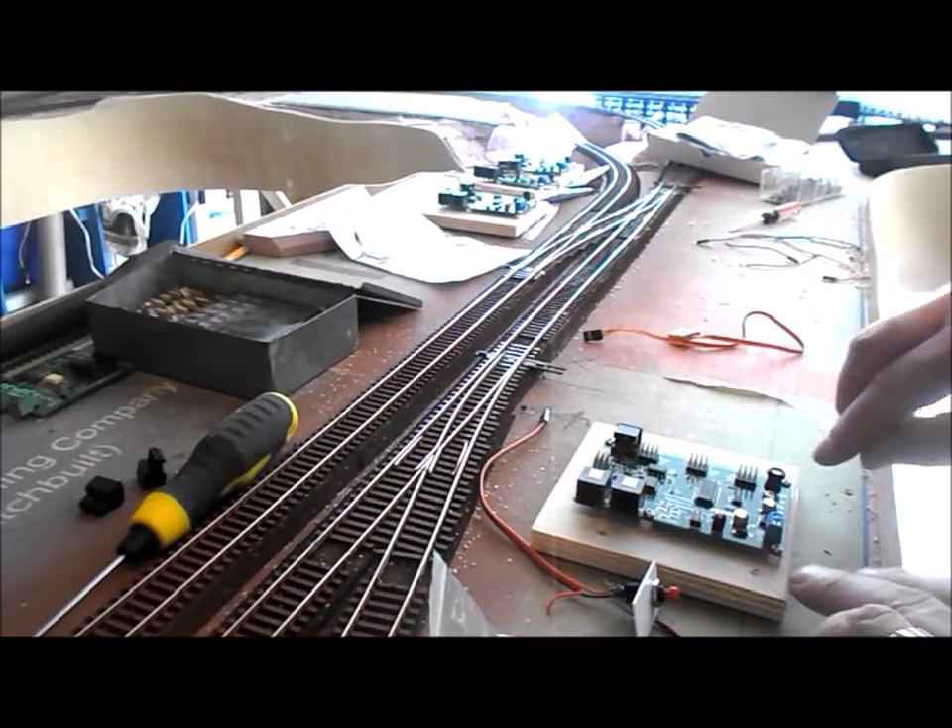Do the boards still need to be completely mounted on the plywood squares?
No.